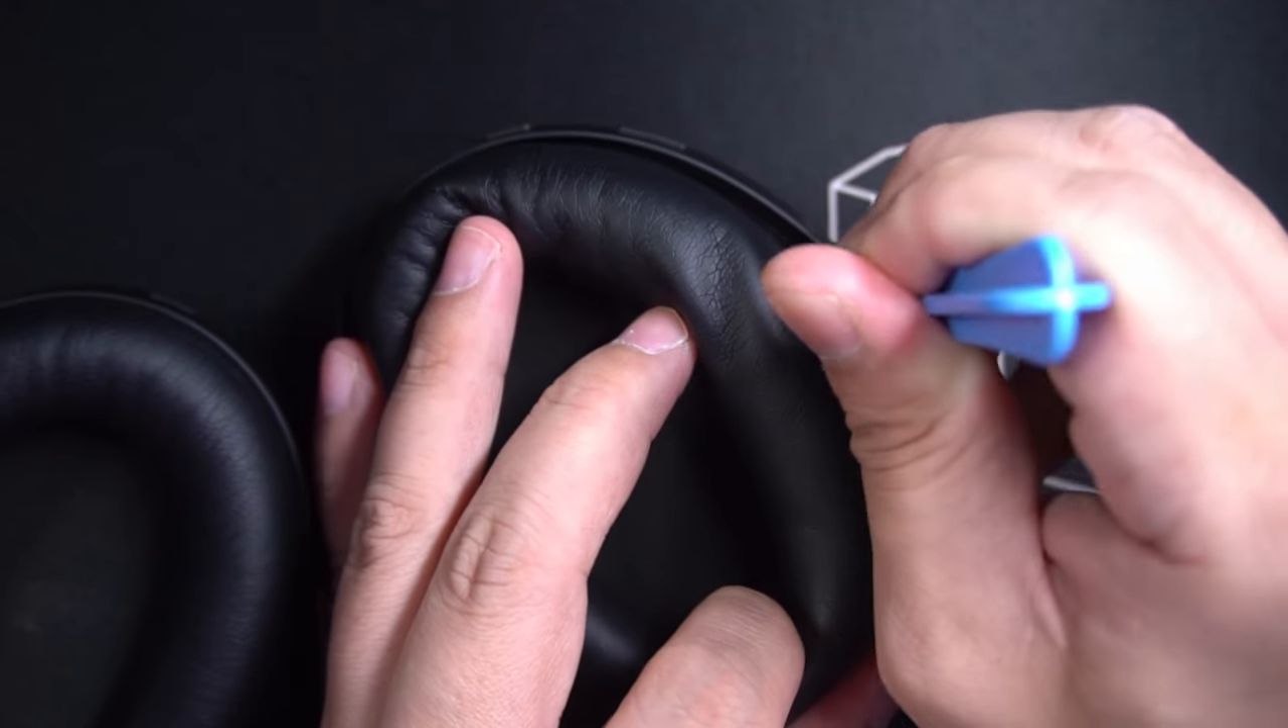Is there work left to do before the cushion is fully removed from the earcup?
Yes.